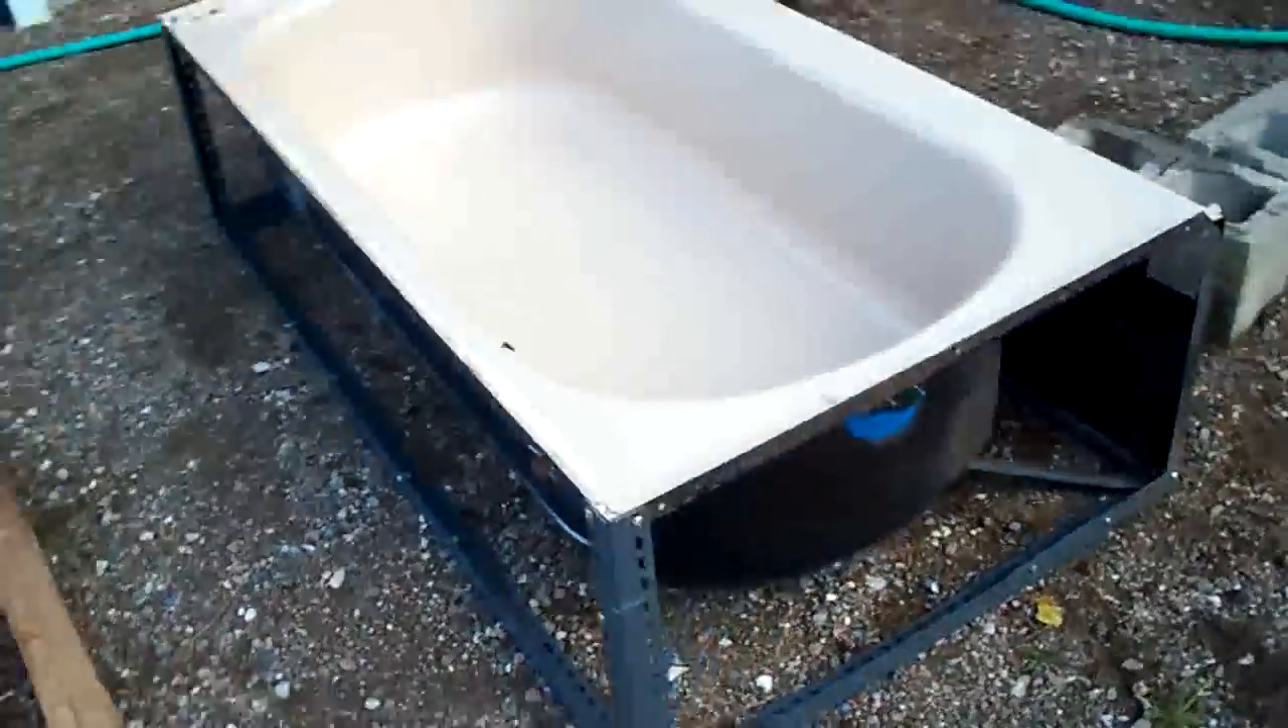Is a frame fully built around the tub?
Yes.